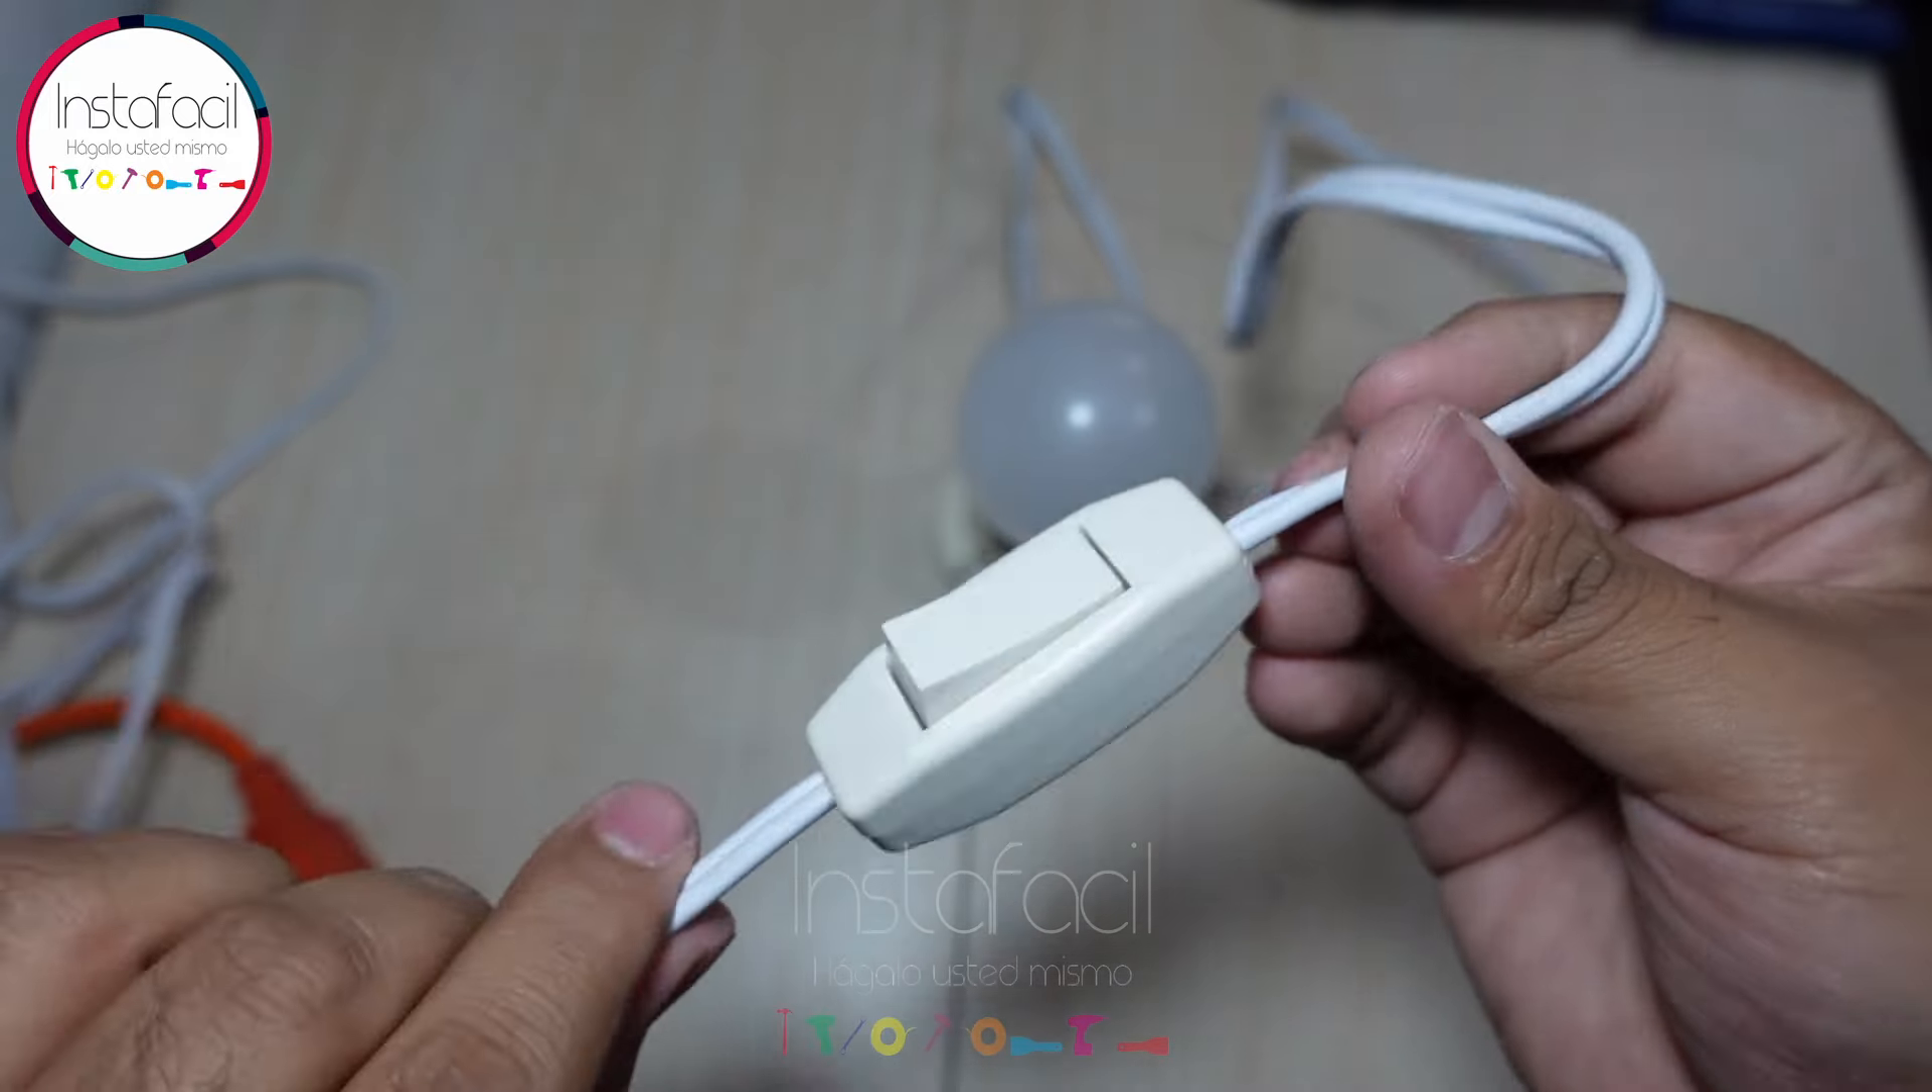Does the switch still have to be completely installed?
No.